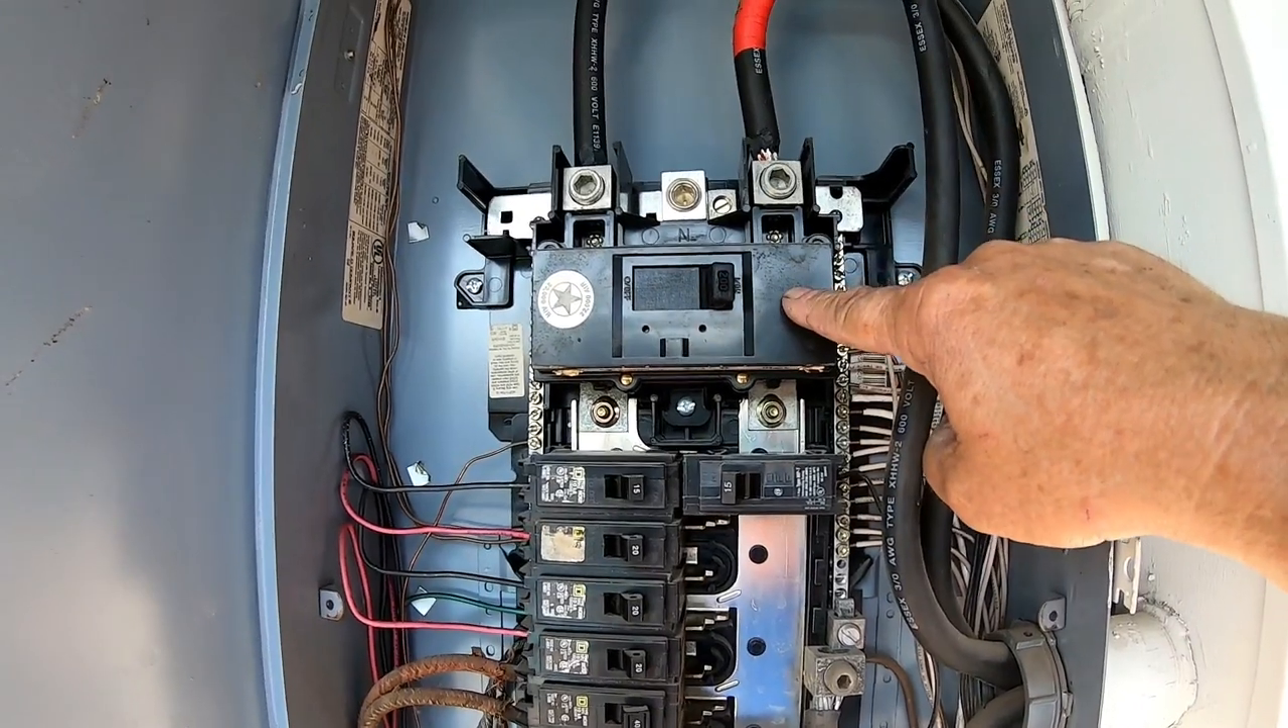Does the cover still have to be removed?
No.